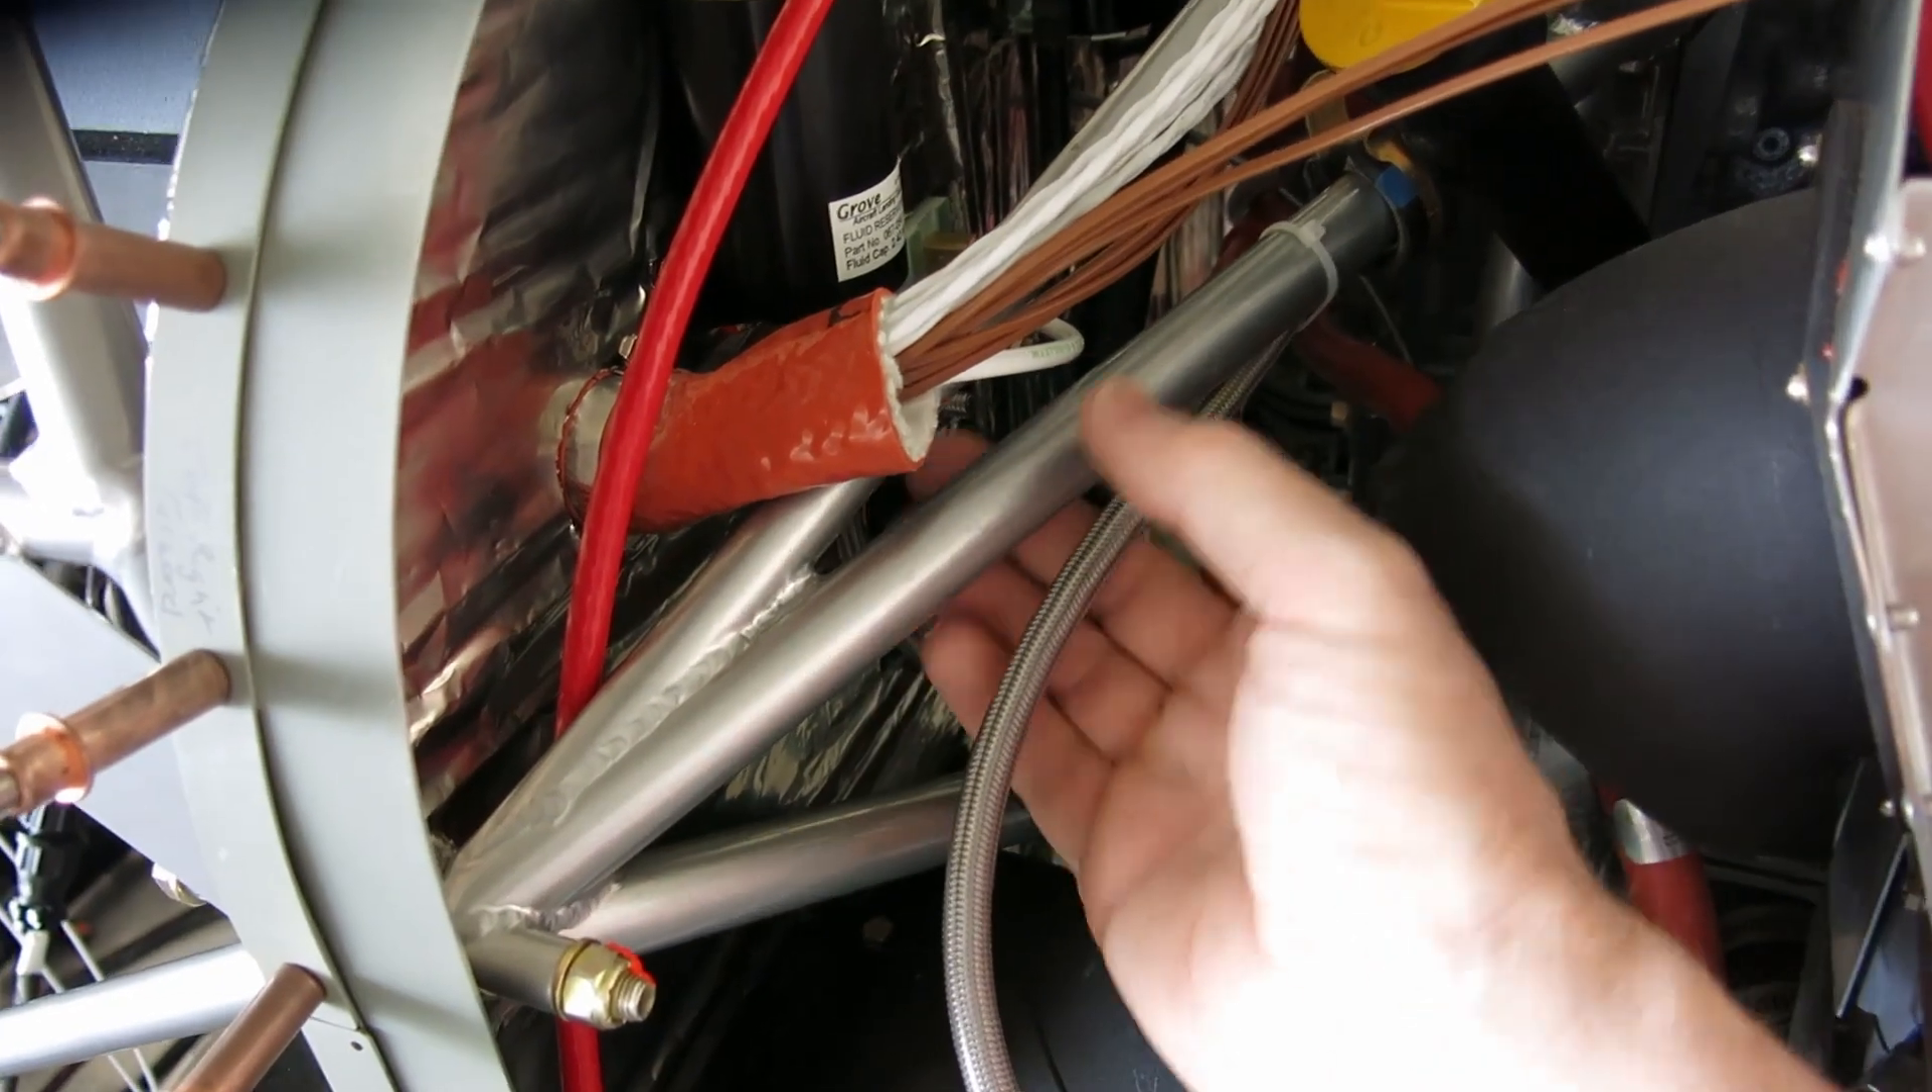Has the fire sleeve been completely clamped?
No.